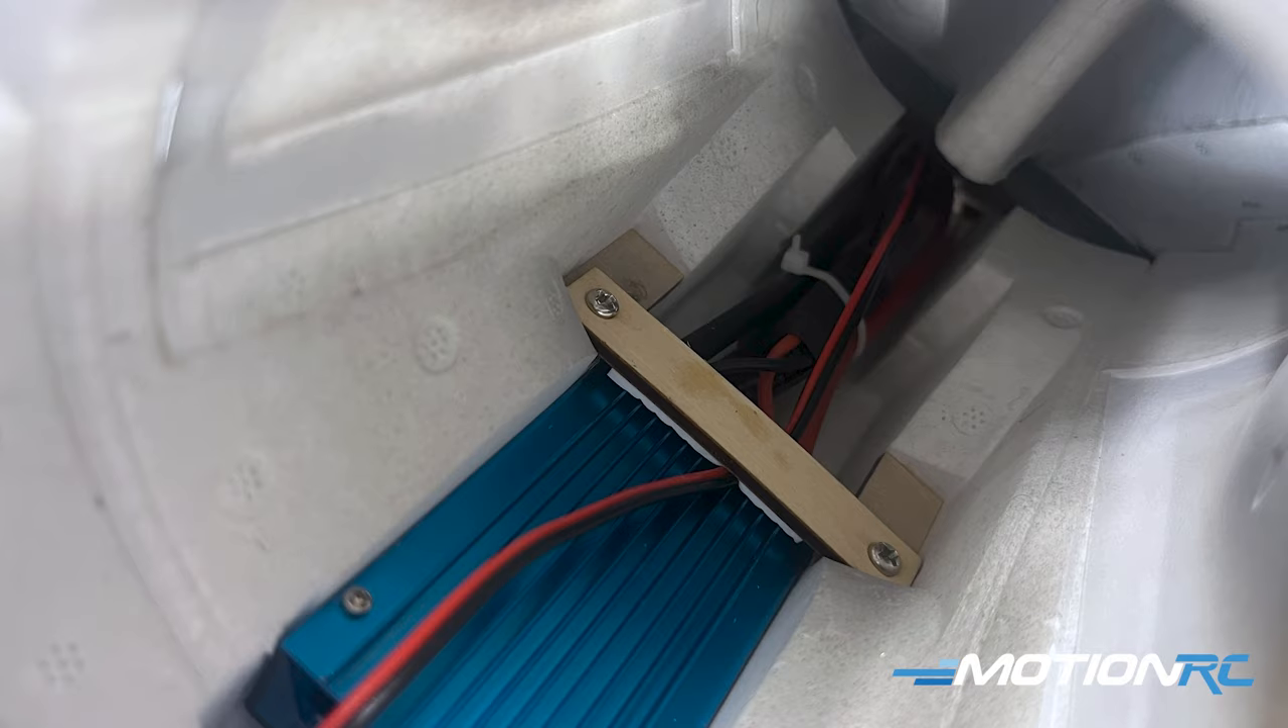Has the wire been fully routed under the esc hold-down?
Yes.